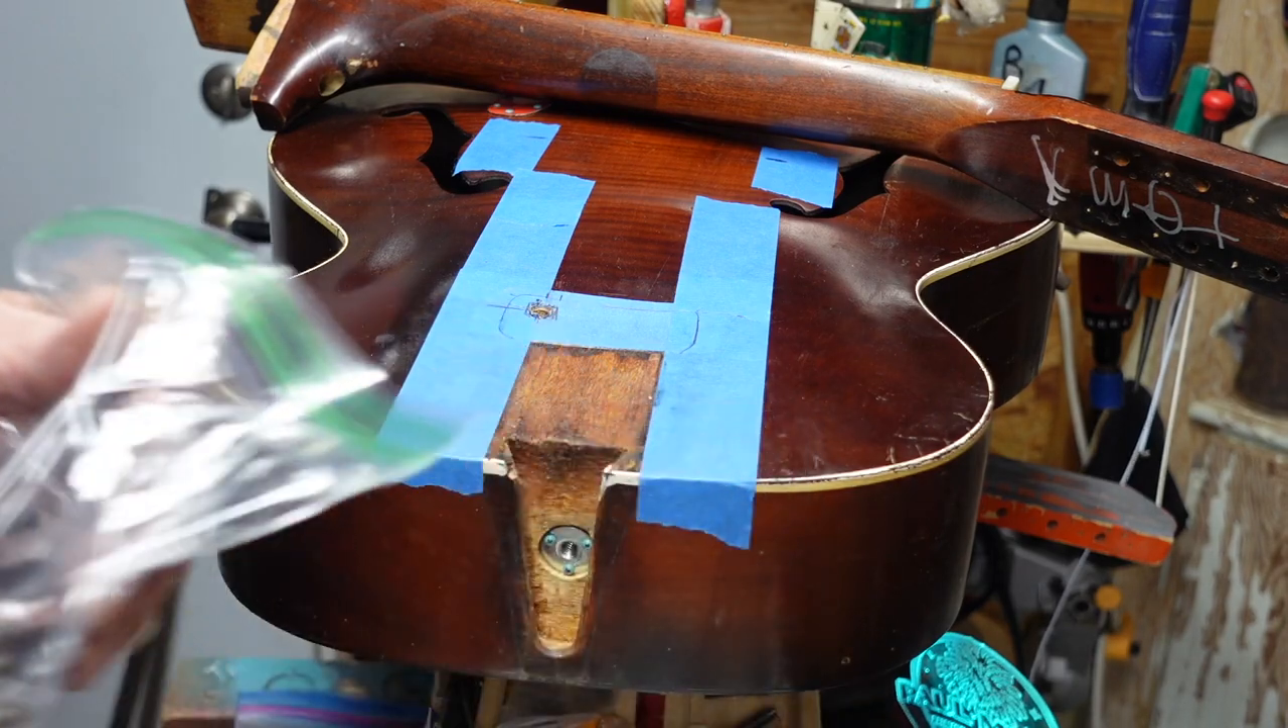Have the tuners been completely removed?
Yes.